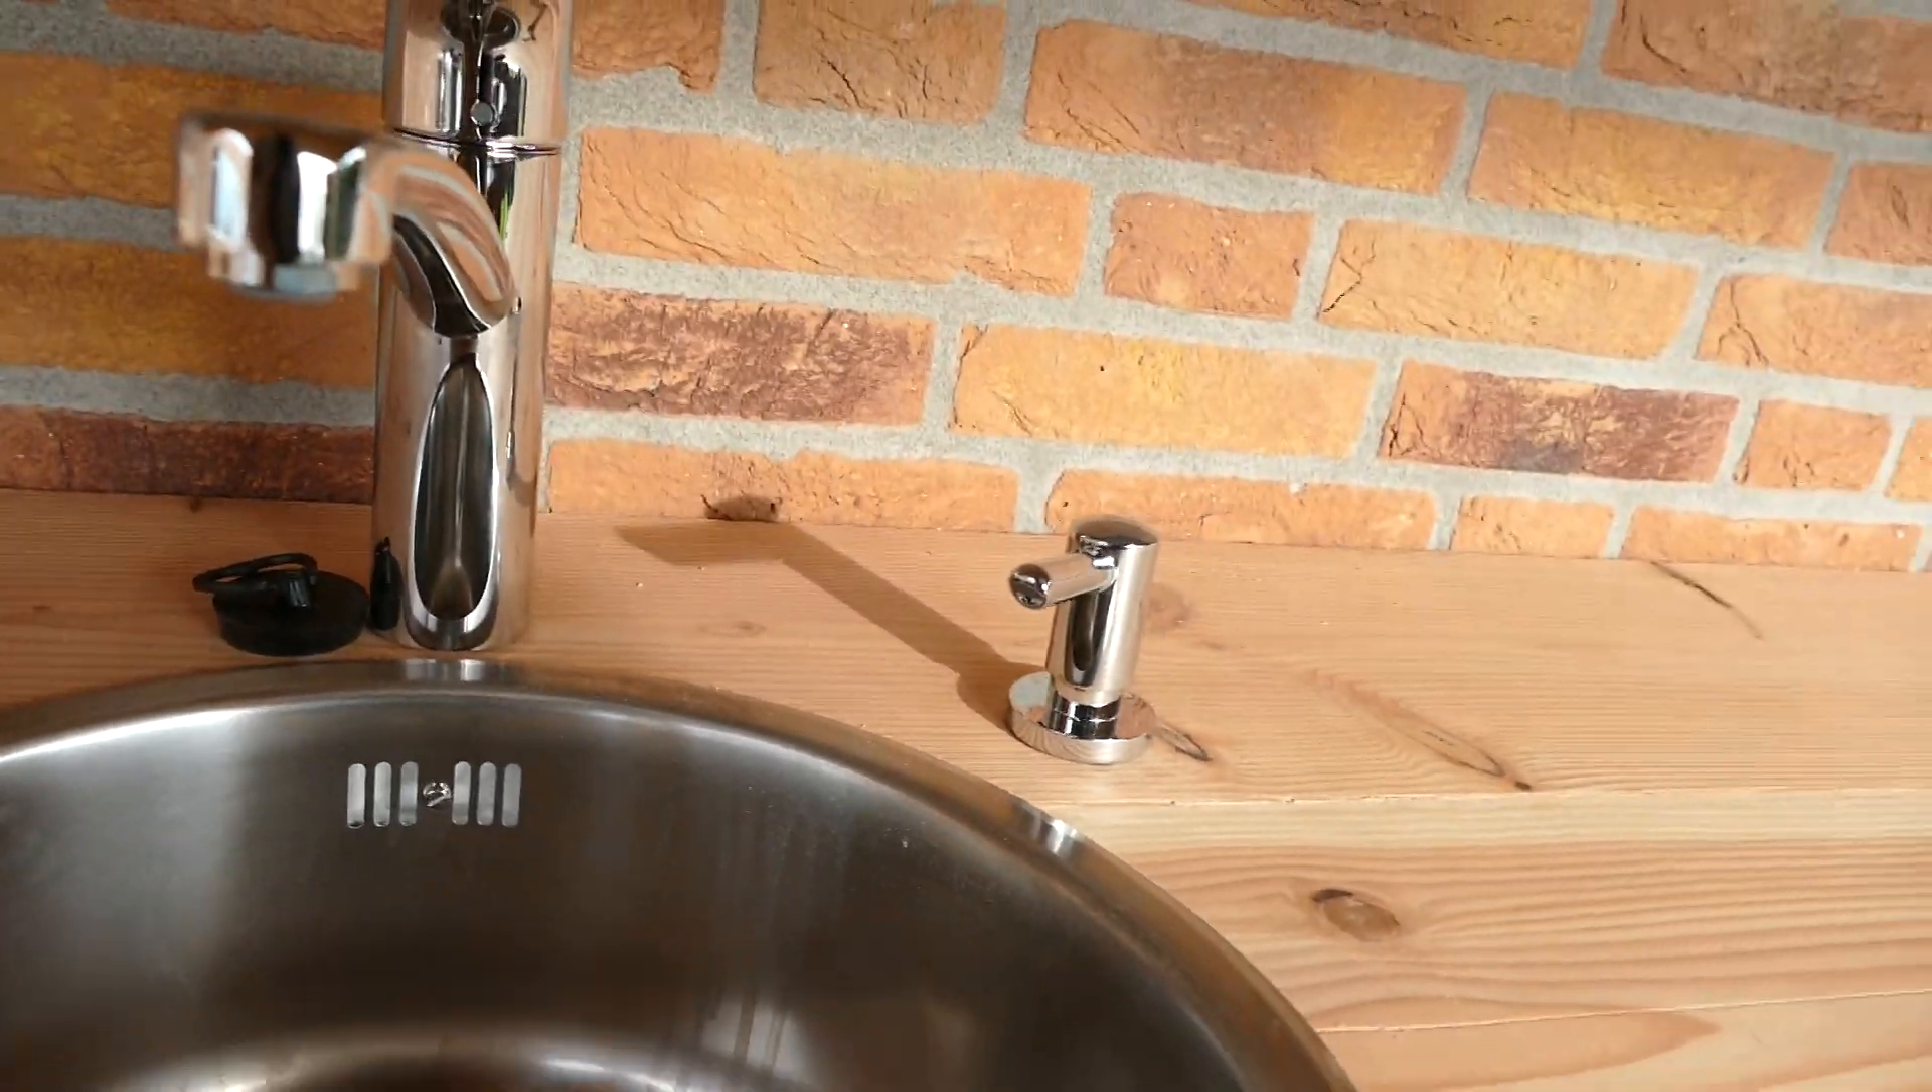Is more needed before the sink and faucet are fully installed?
No.